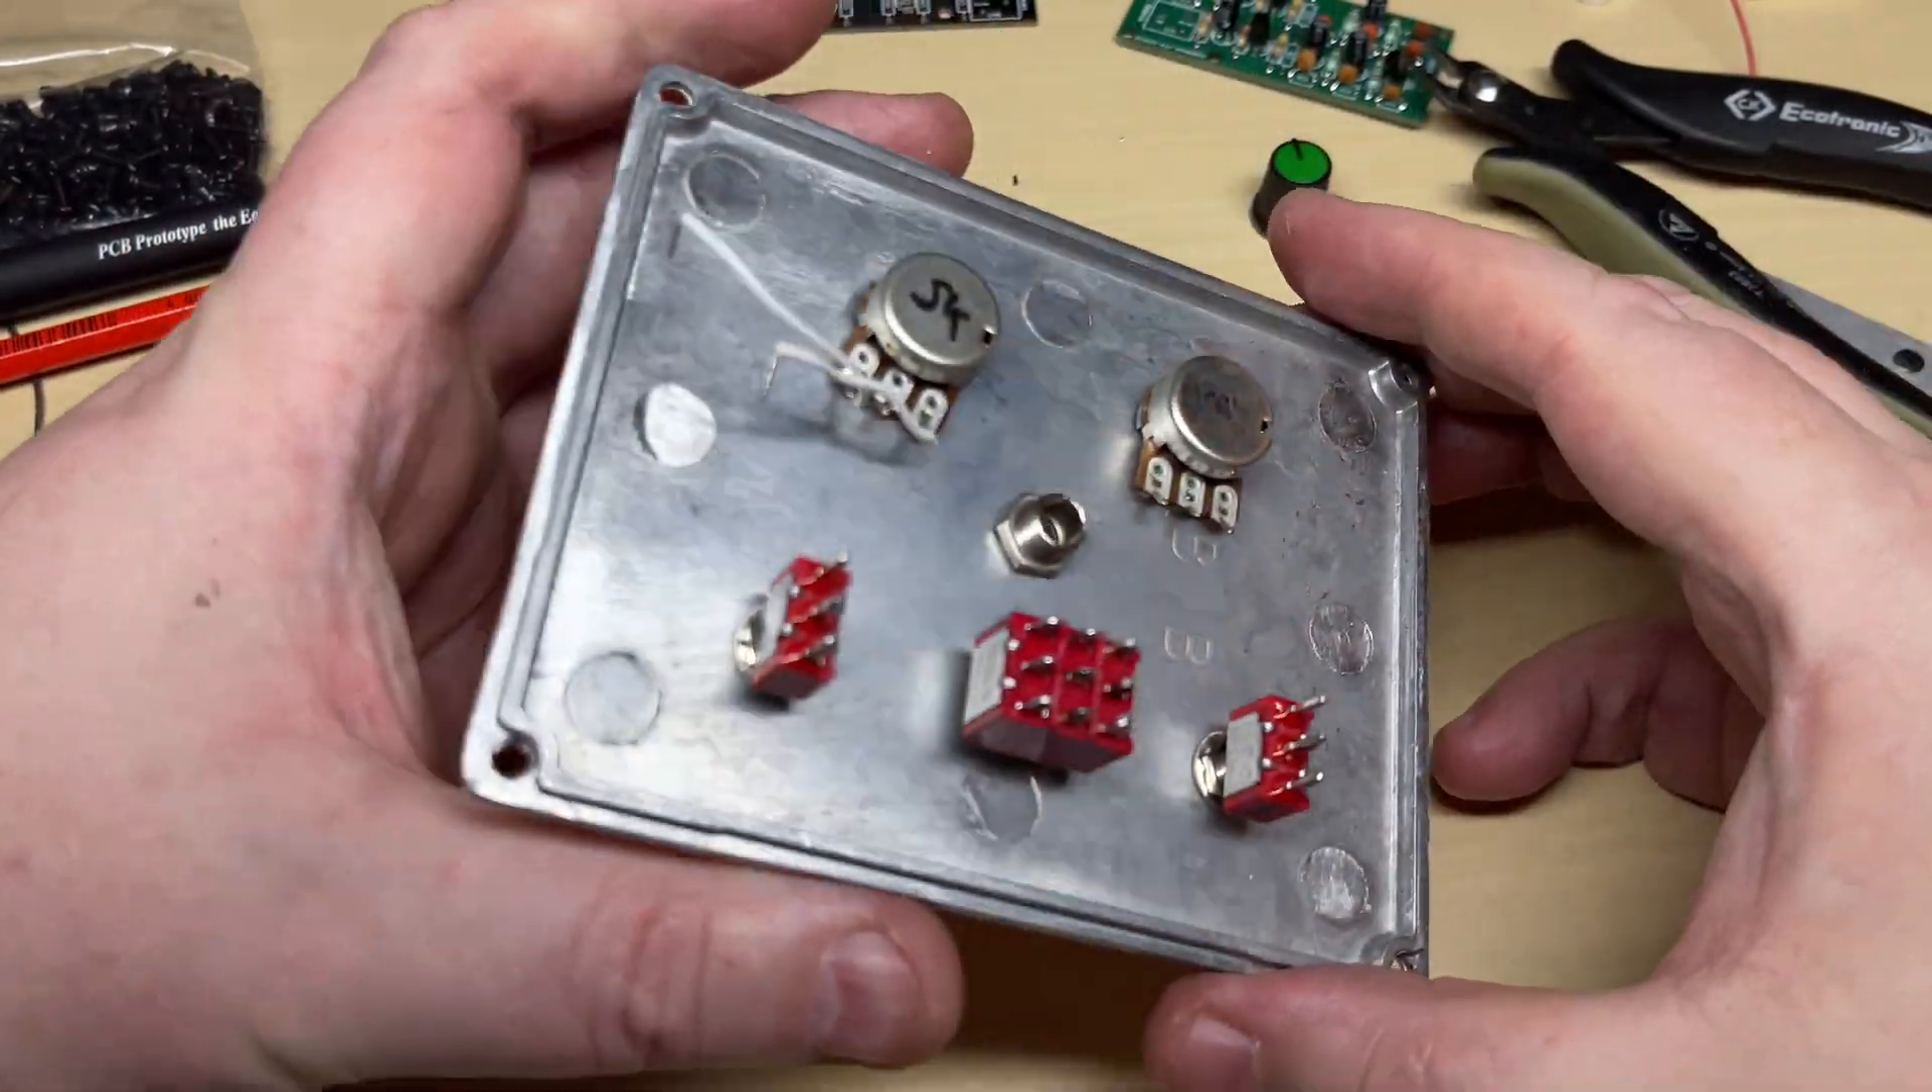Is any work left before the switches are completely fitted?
No.